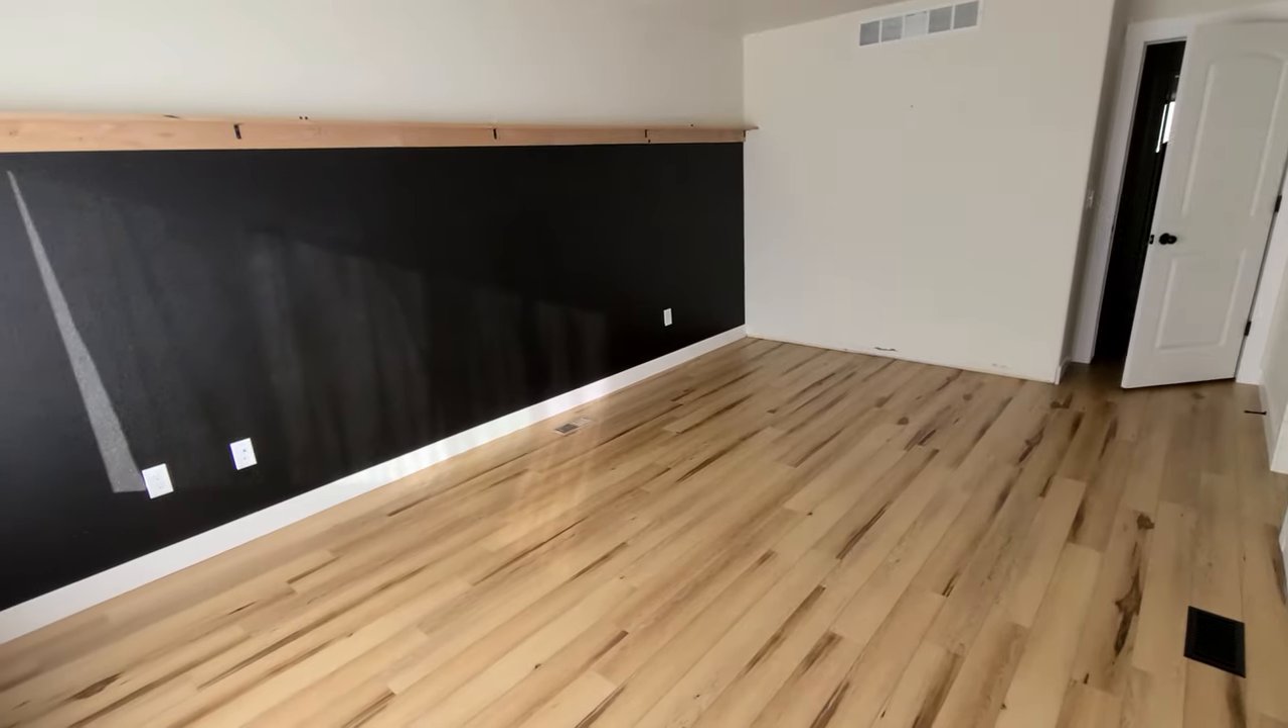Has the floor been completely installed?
Yes.